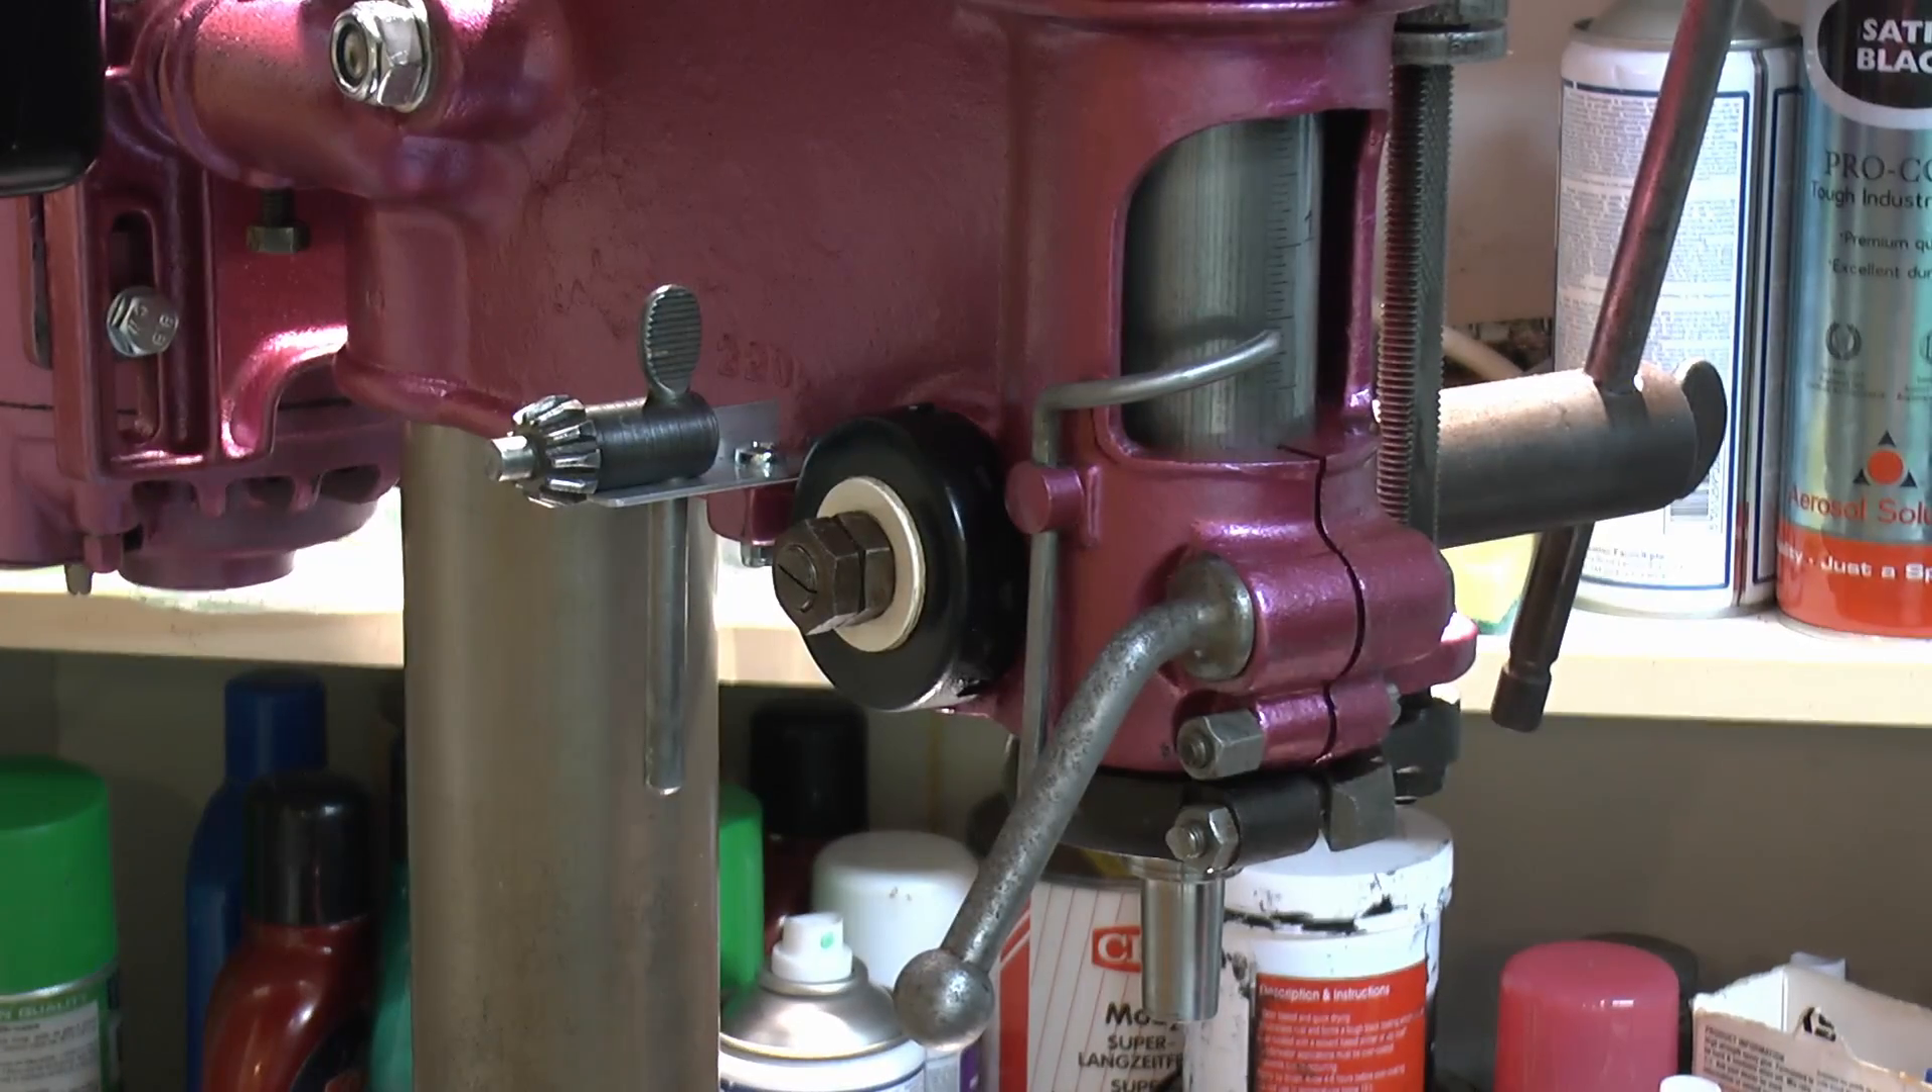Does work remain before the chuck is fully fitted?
Yes.